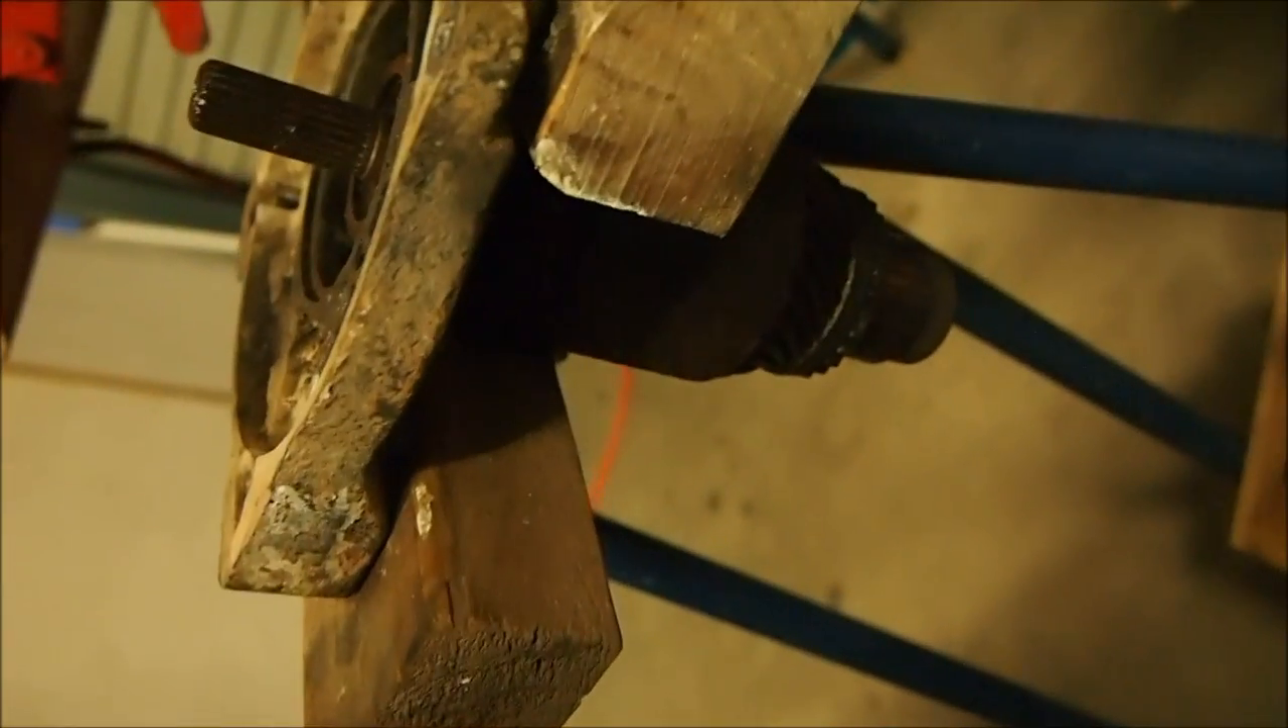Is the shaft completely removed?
No.